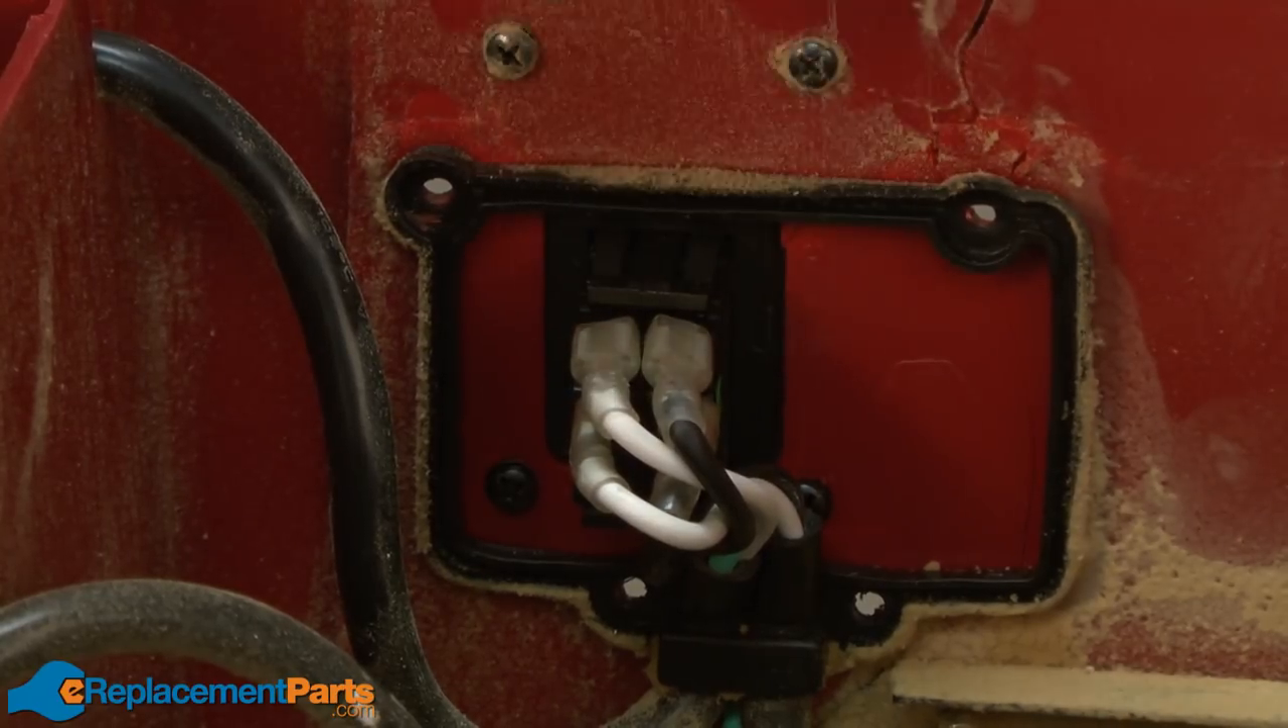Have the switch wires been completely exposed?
Yes.